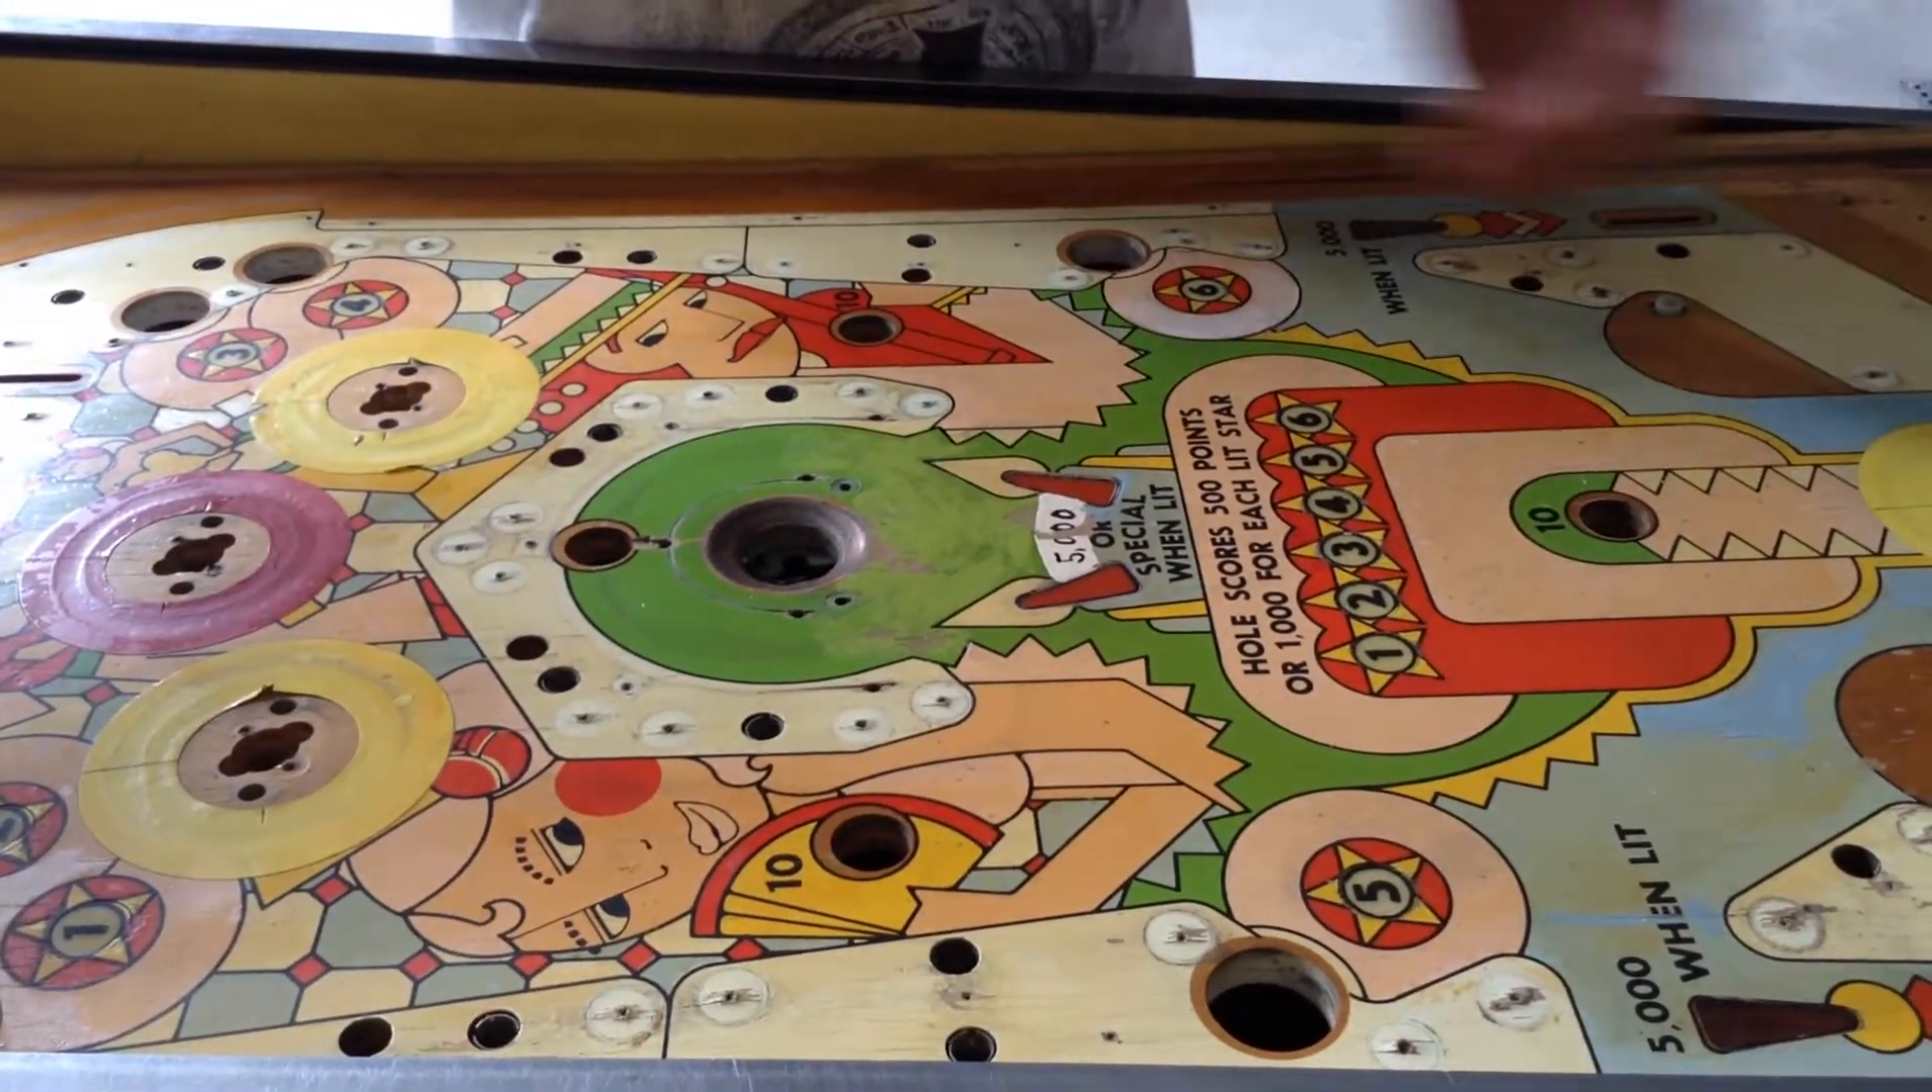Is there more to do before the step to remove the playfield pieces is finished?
No.